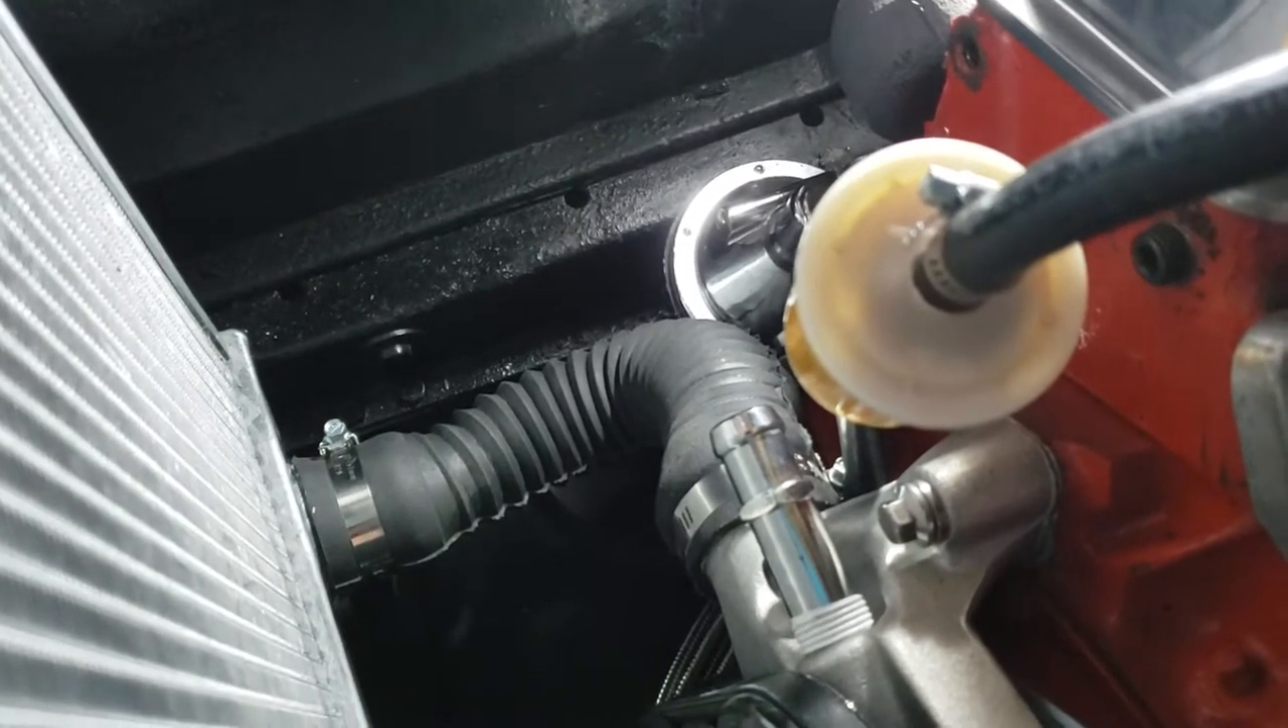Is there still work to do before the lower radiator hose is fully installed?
No.